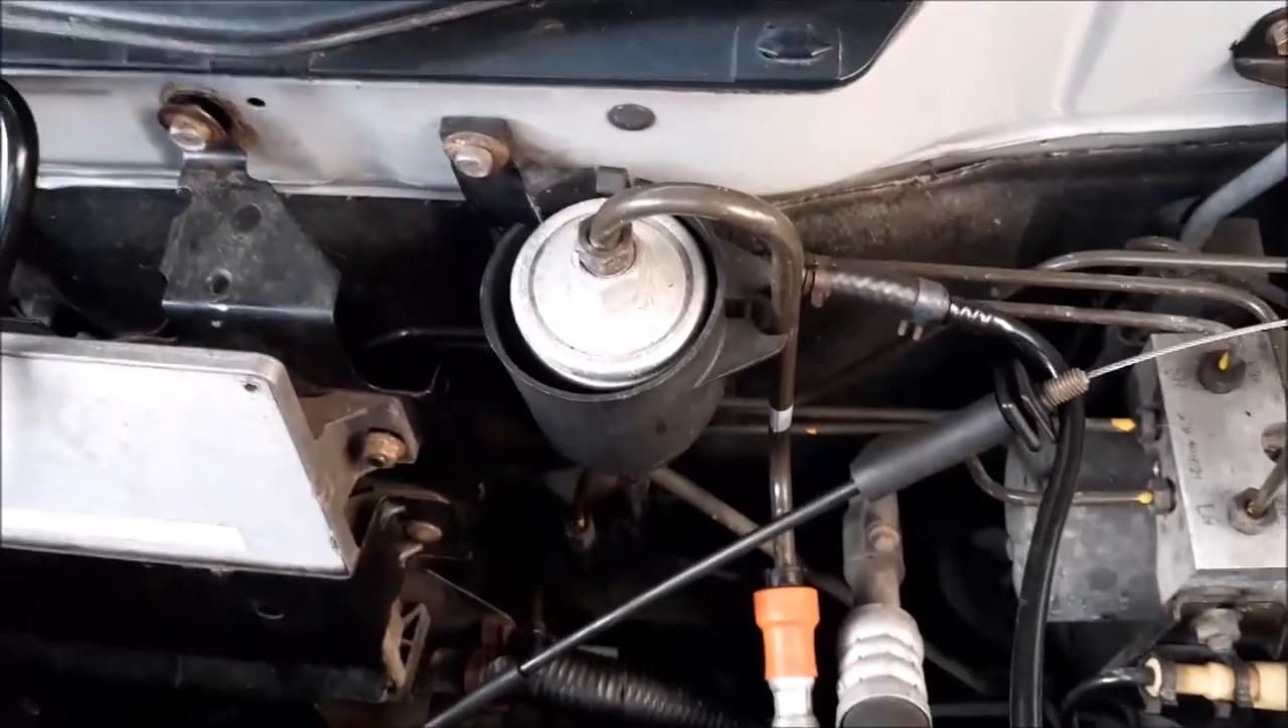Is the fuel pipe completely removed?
No.